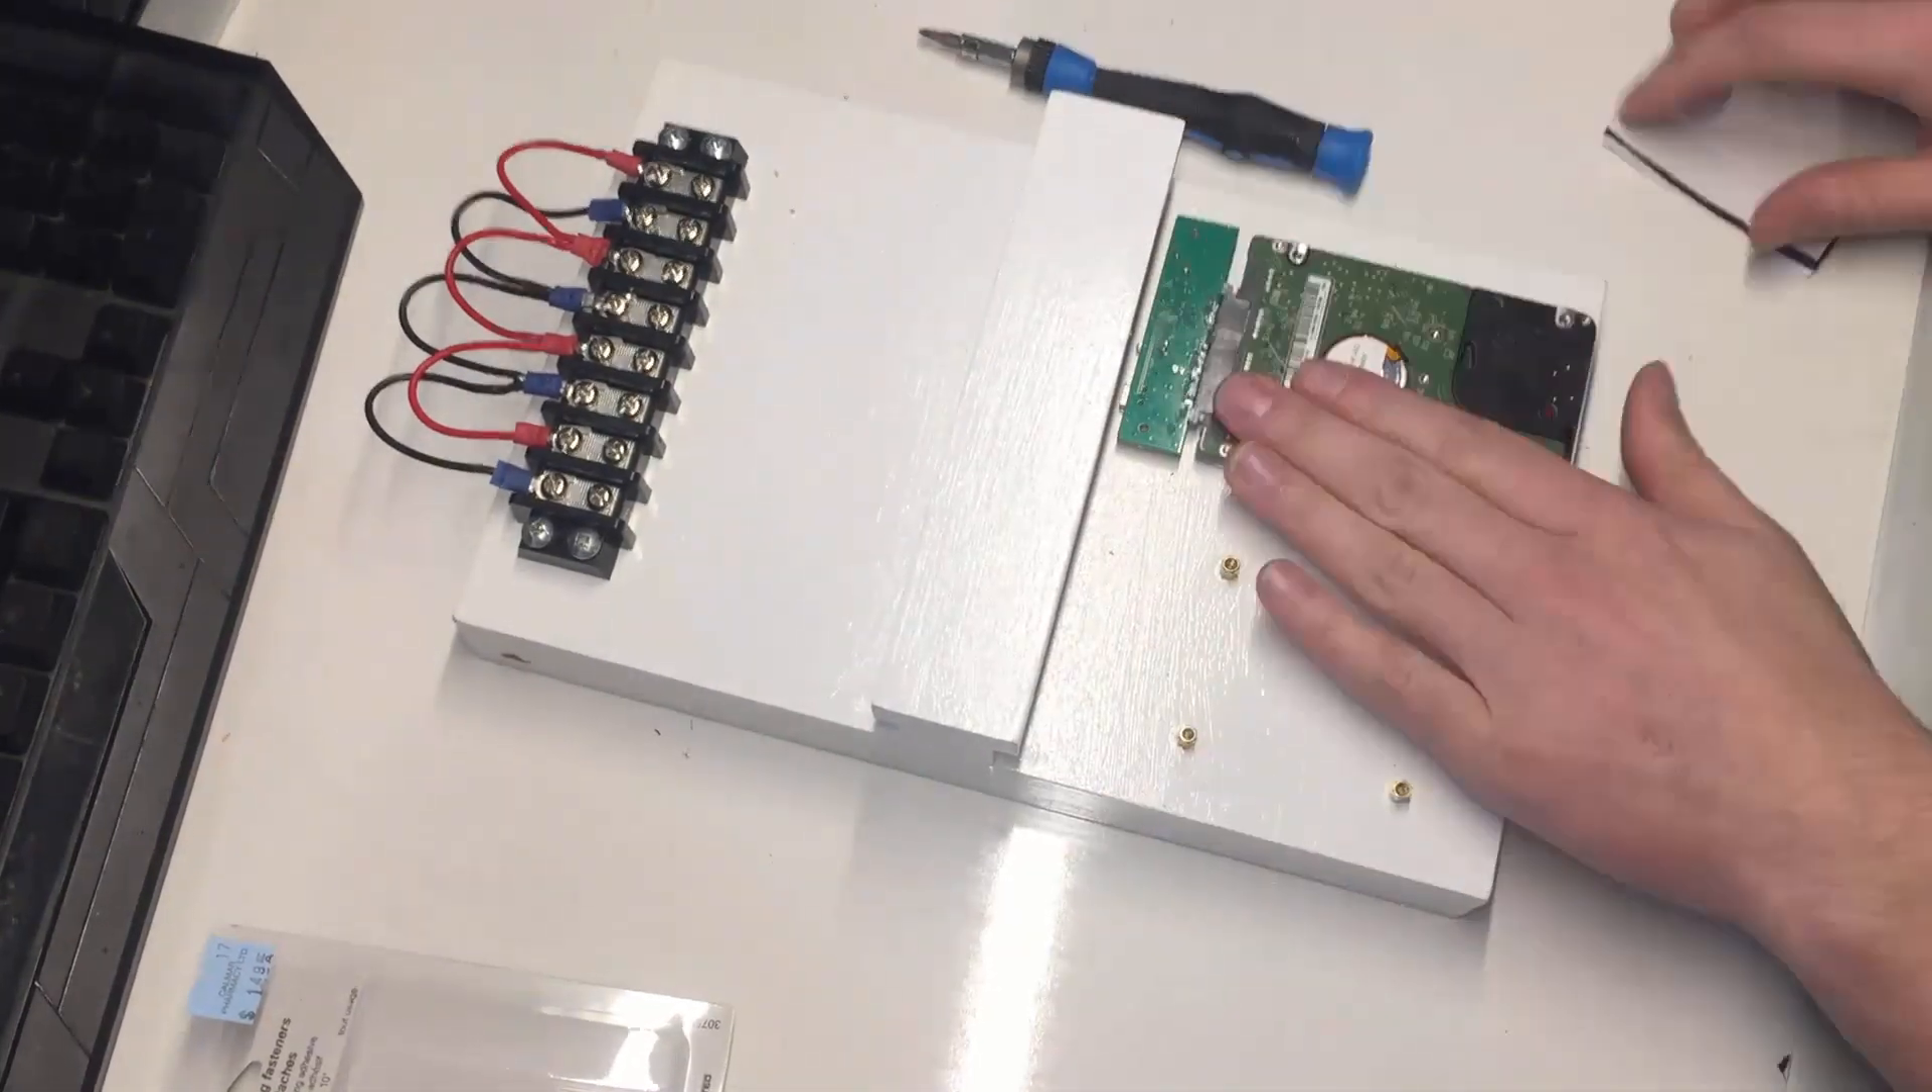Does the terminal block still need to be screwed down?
No.